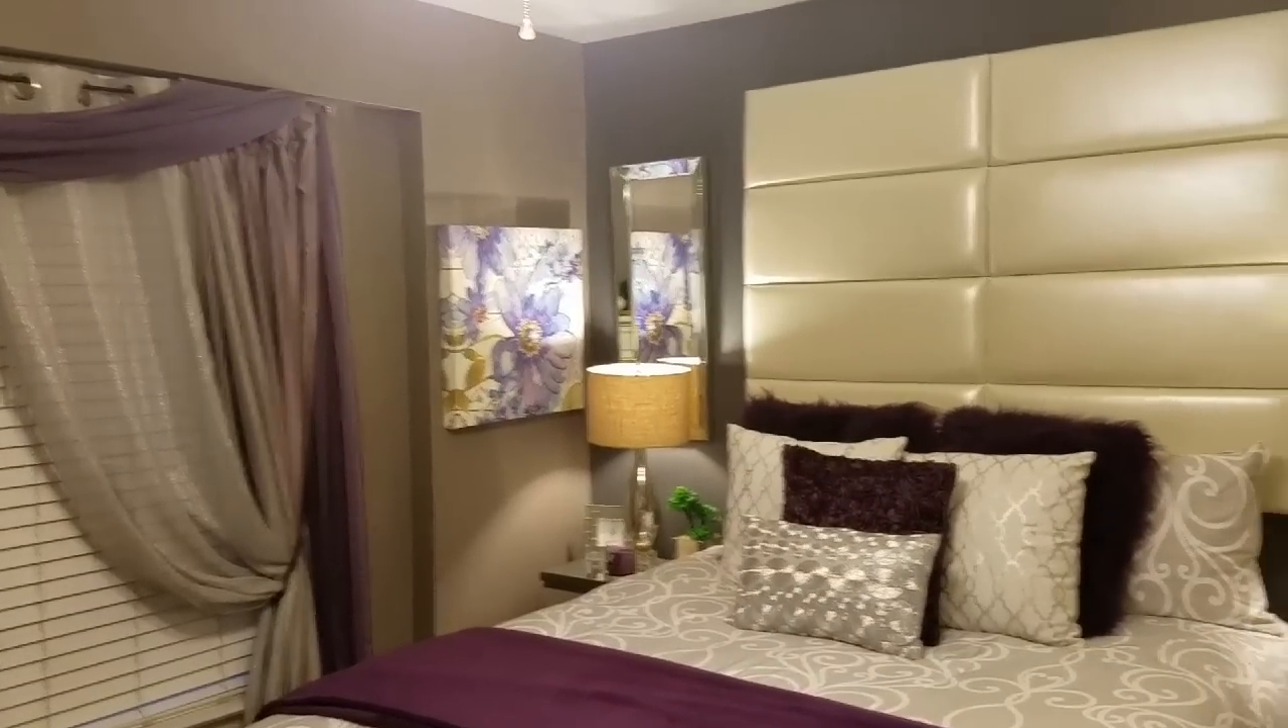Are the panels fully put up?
Yes.